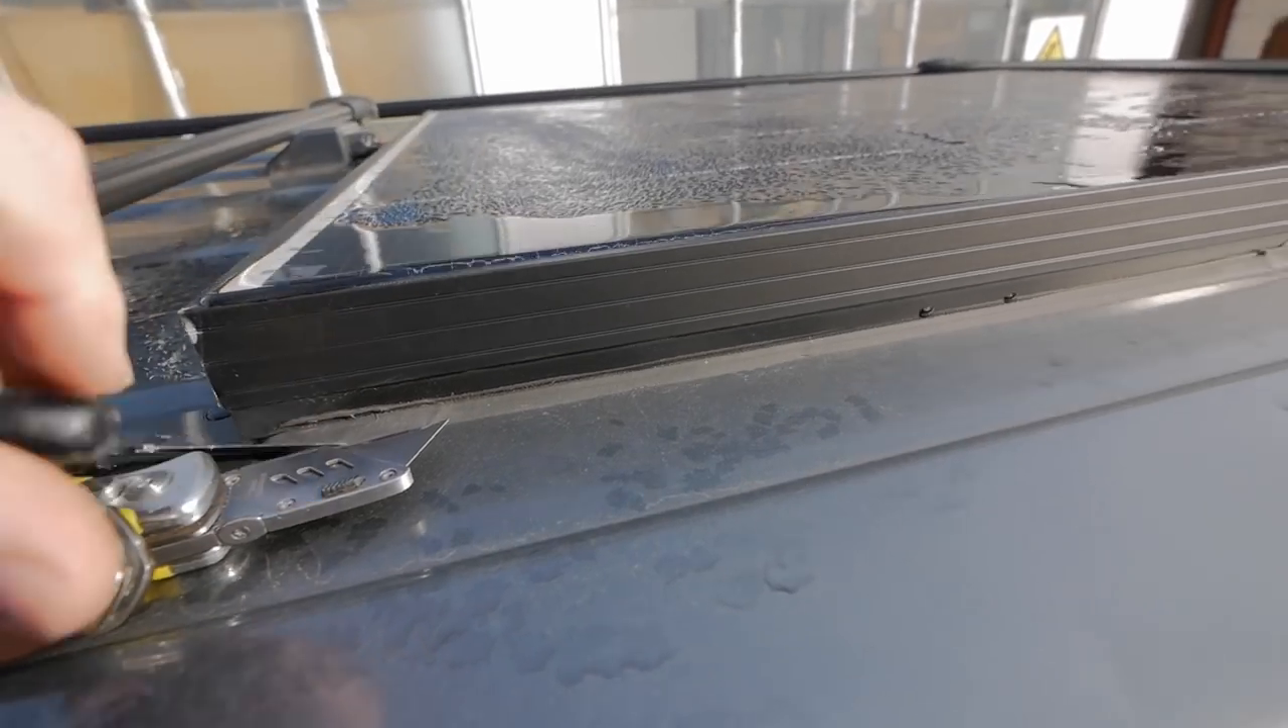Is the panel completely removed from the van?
No.